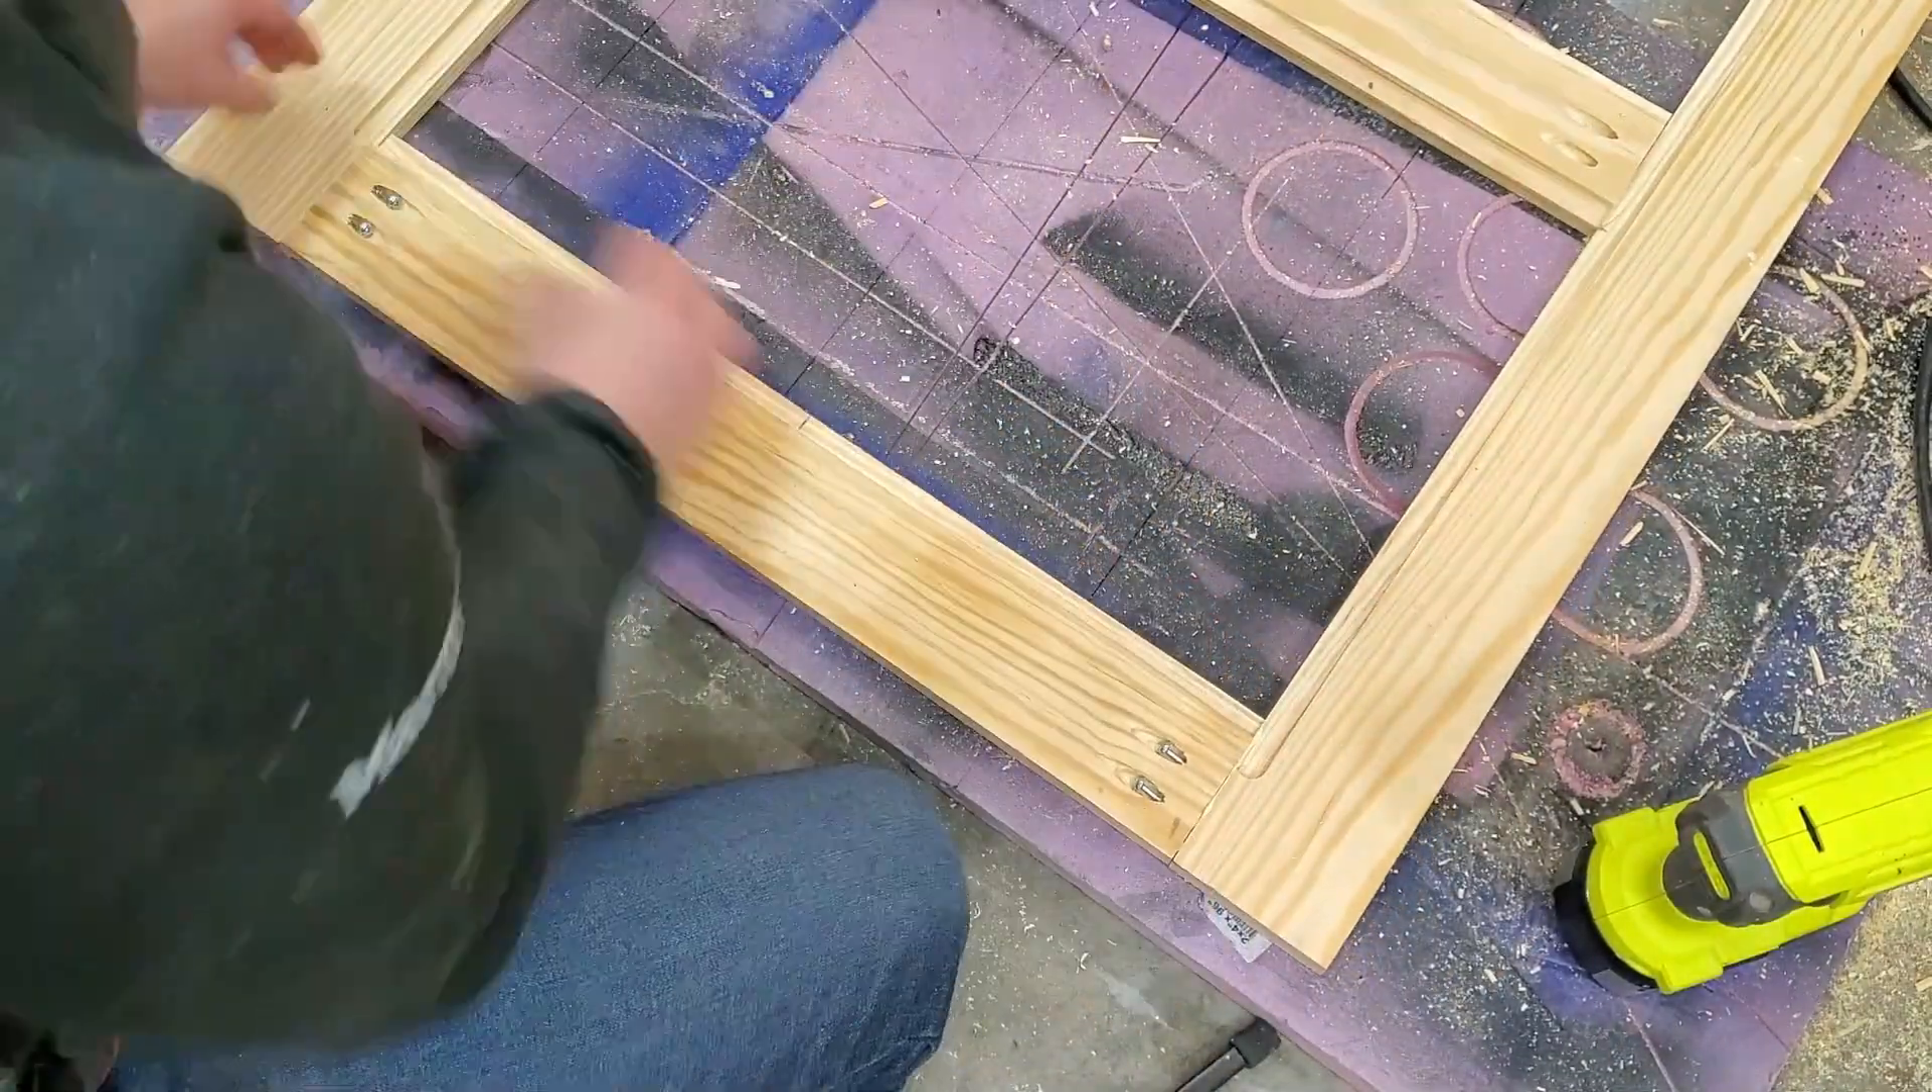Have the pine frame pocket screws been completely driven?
No.